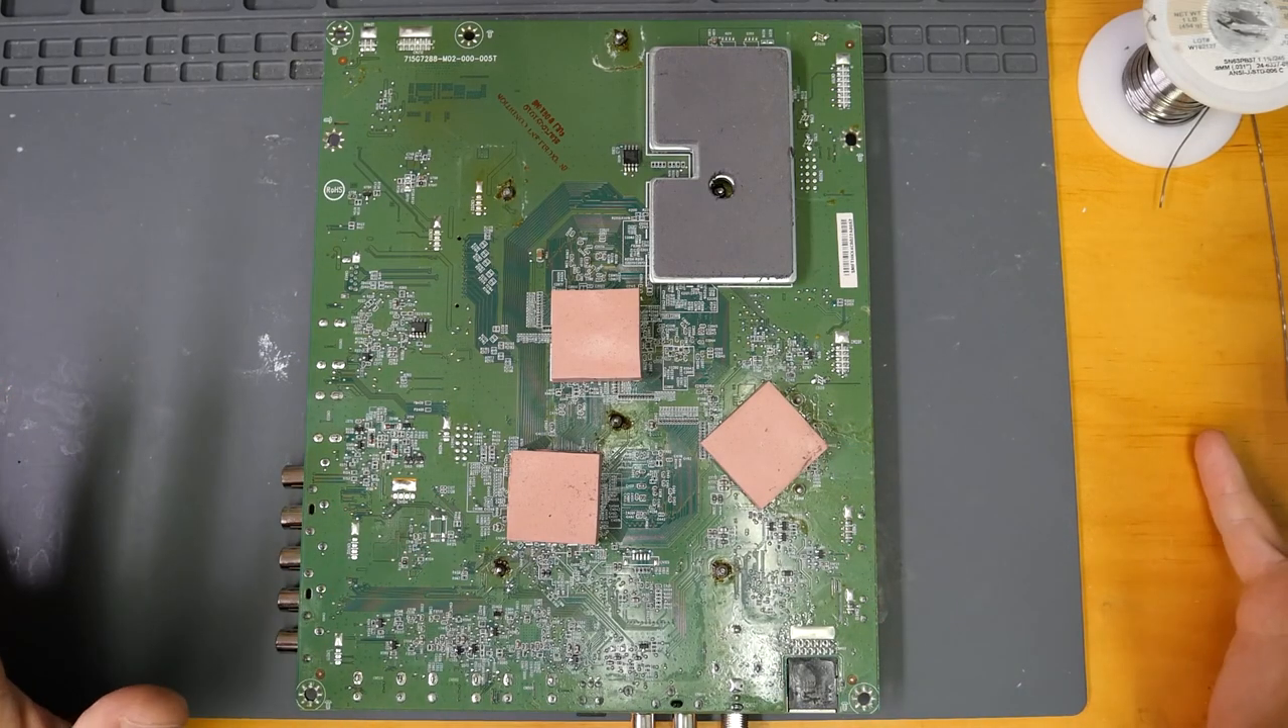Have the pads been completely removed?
No.